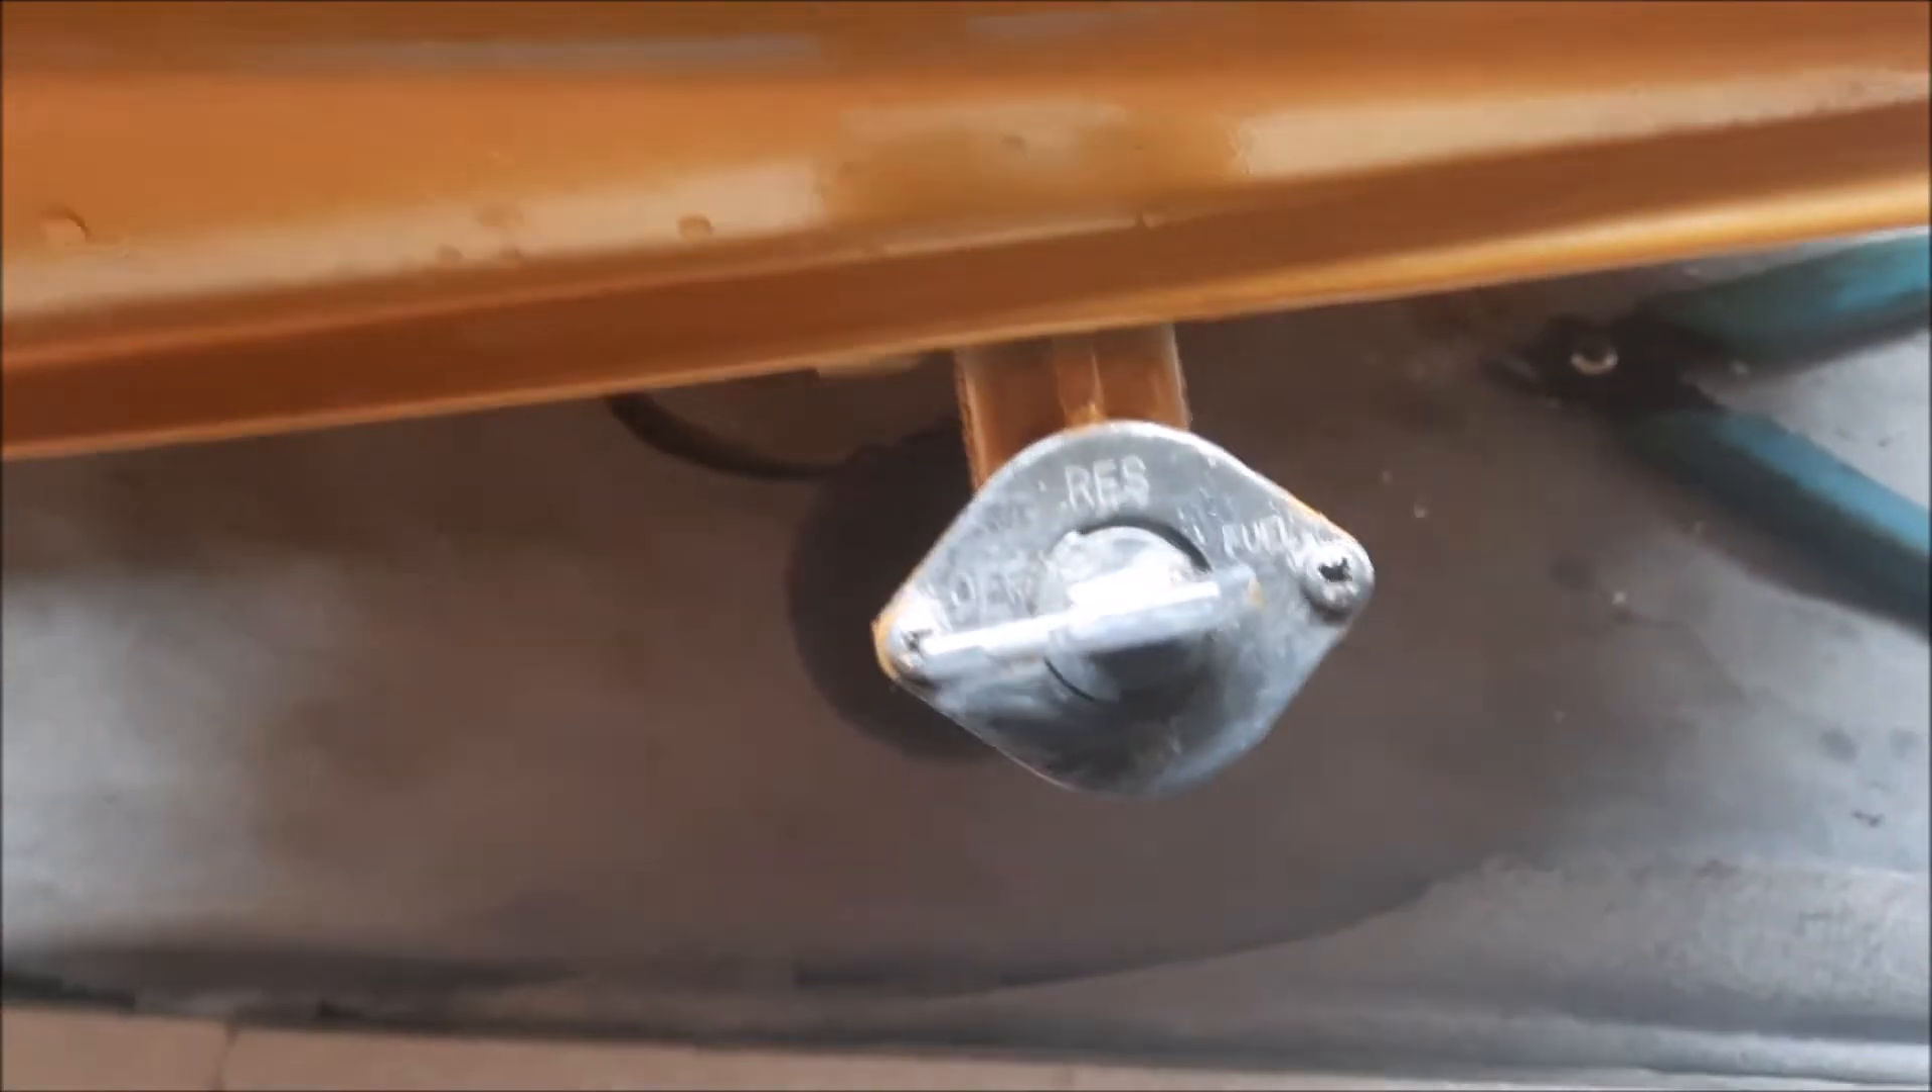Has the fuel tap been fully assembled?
Yes.